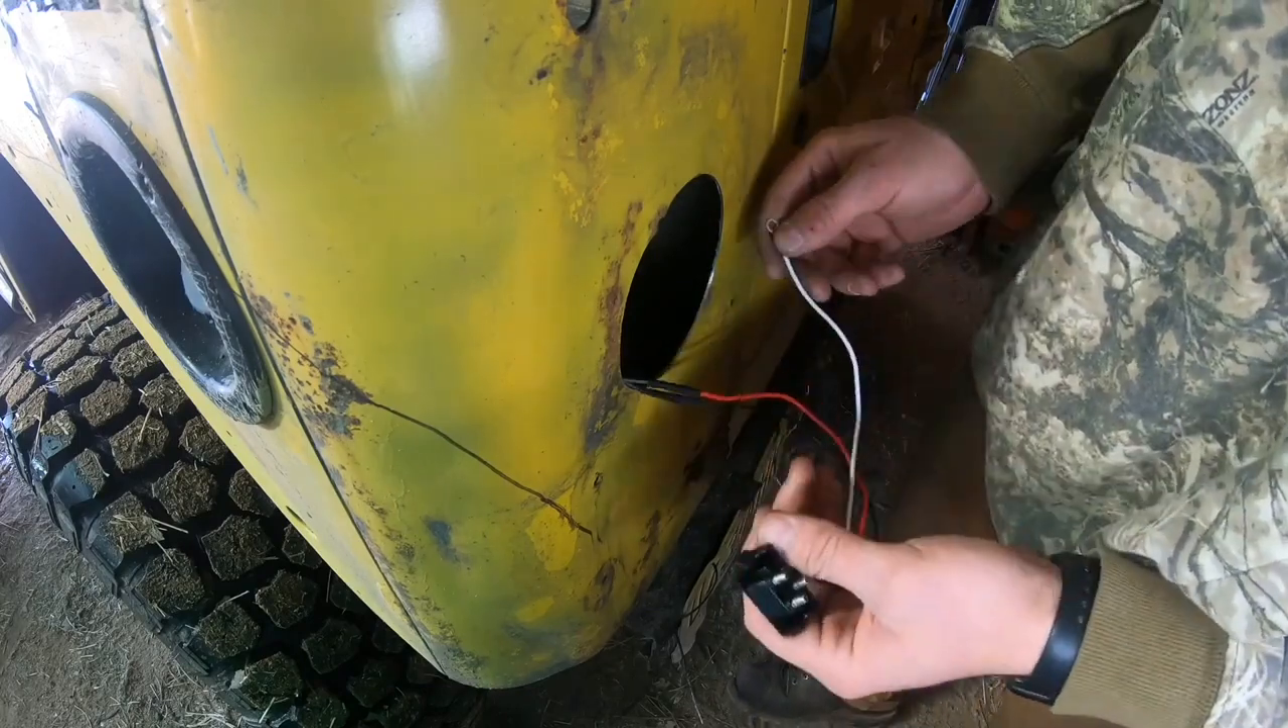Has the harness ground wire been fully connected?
No.